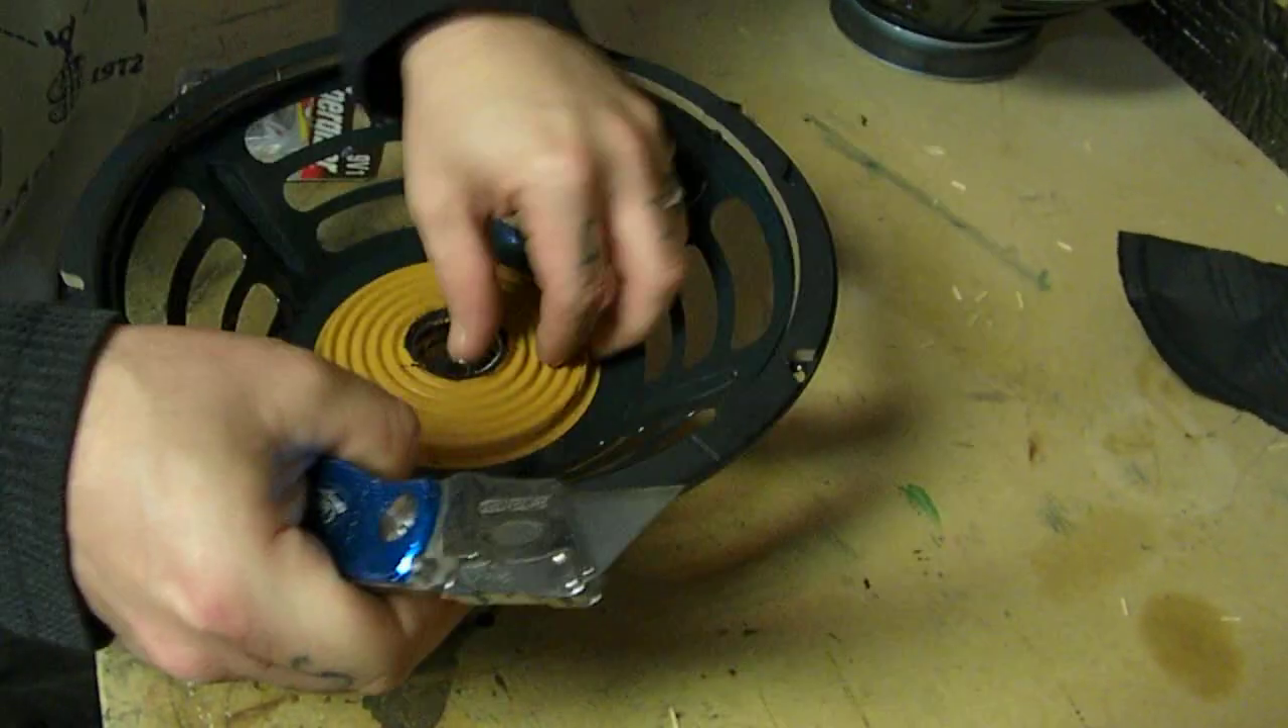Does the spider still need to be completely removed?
Yes.